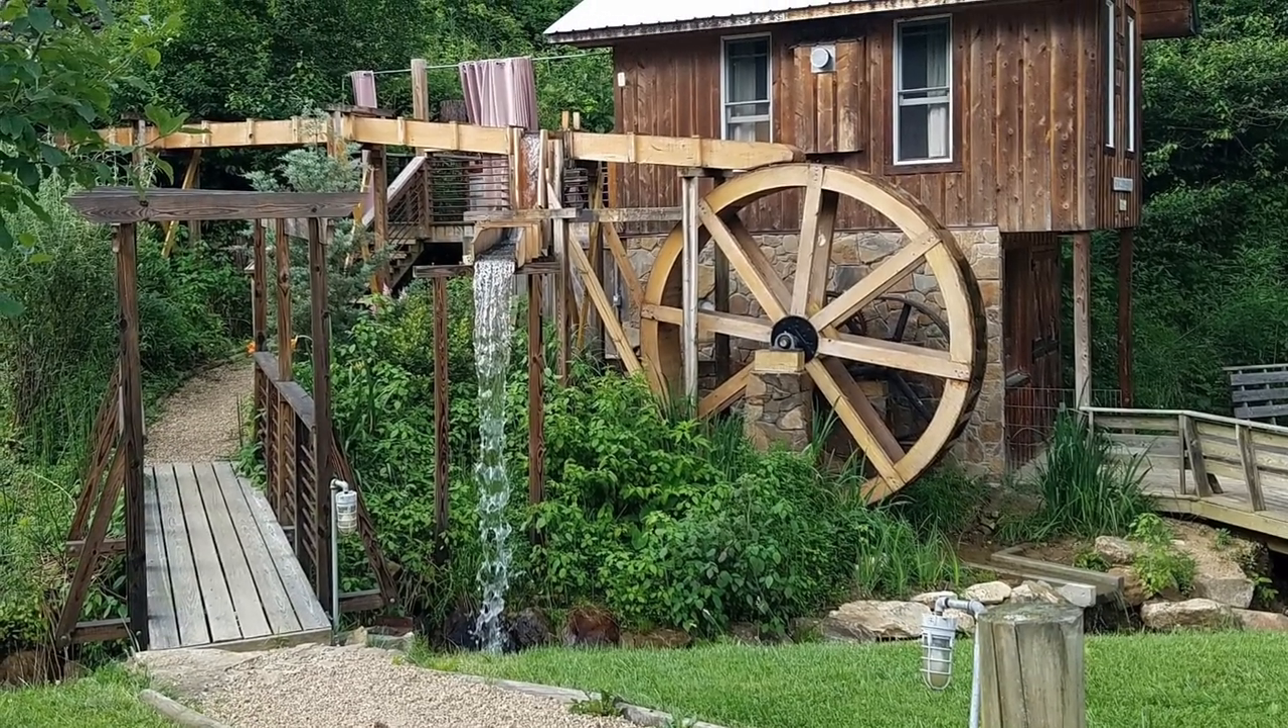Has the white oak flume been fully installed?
Yes.